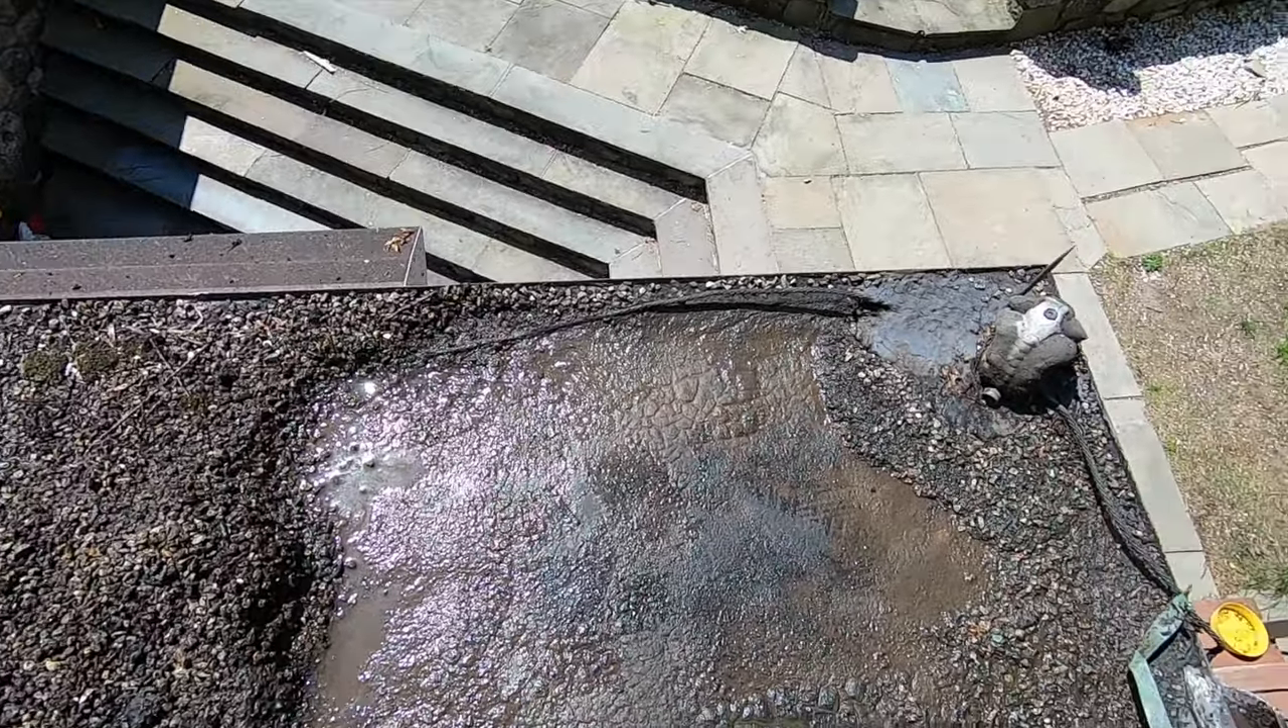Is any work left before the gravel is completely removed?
Yes.